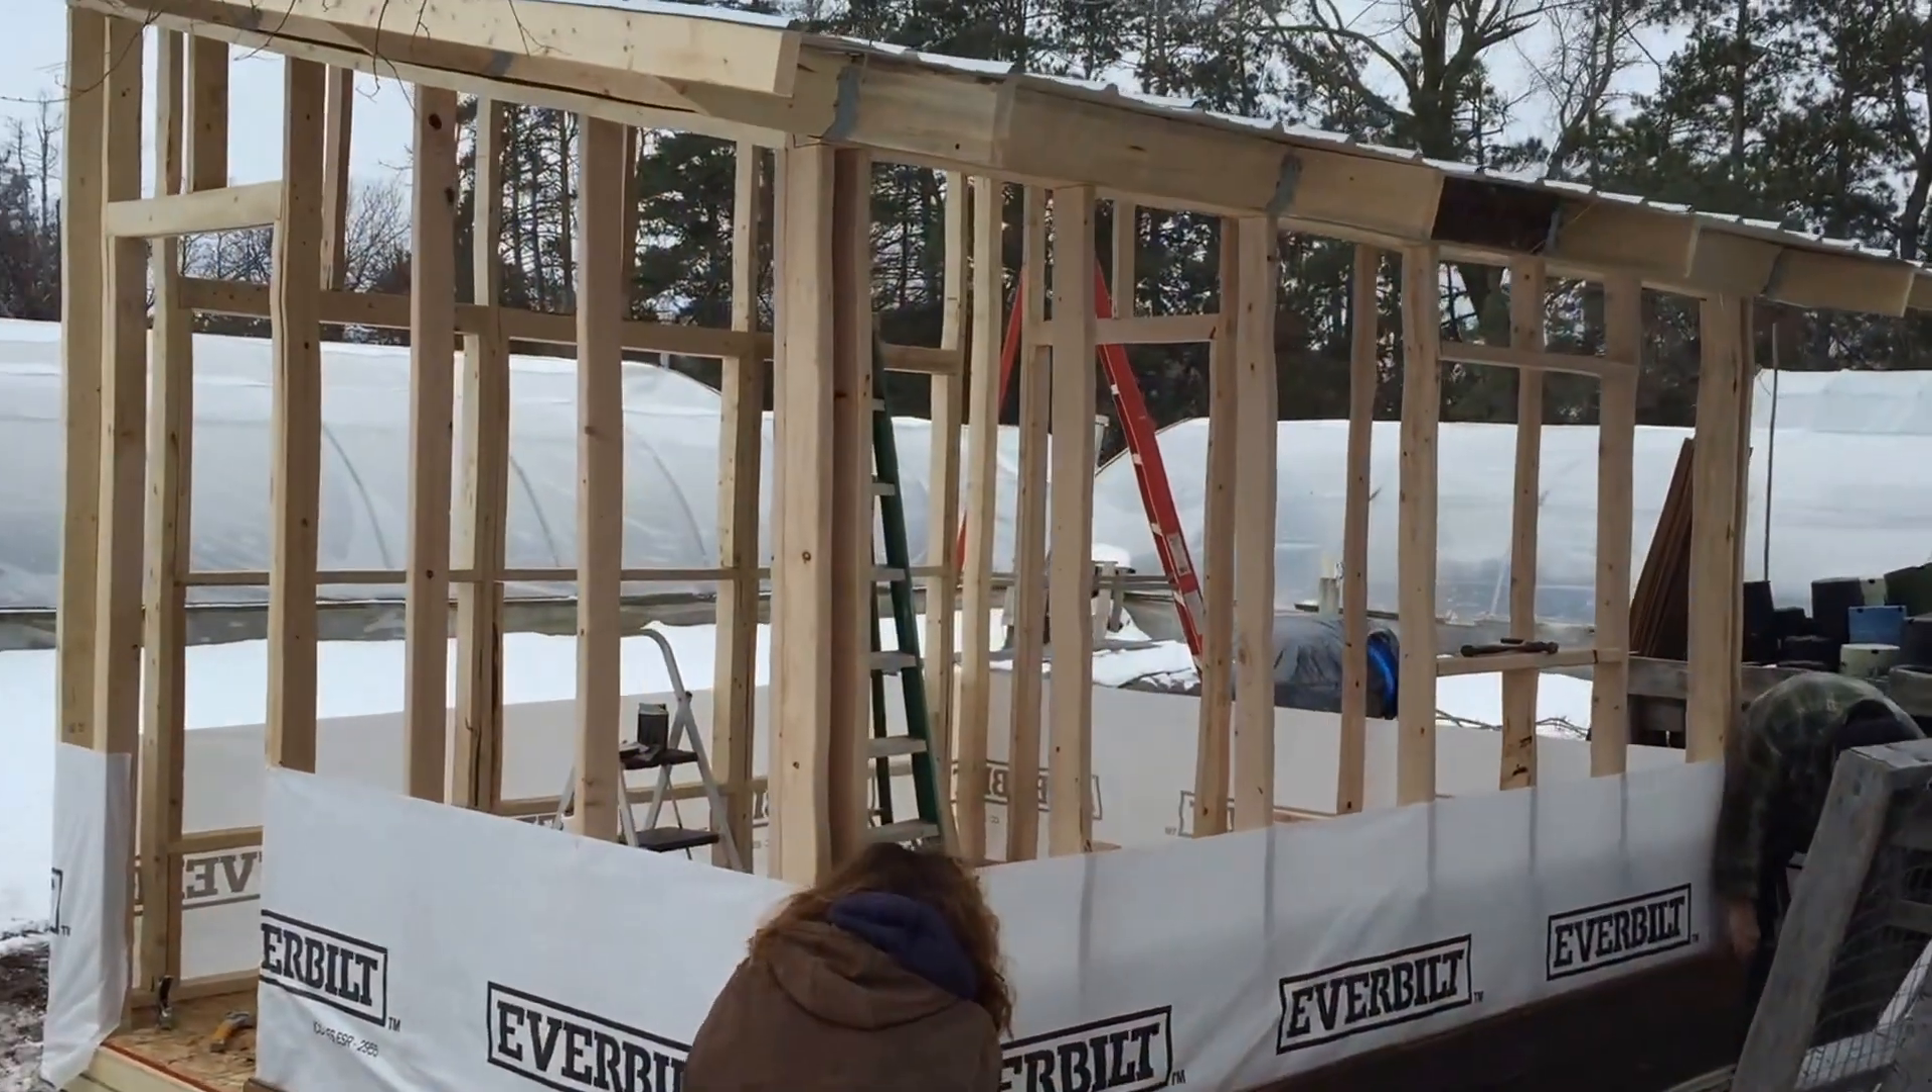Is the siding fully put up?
No.